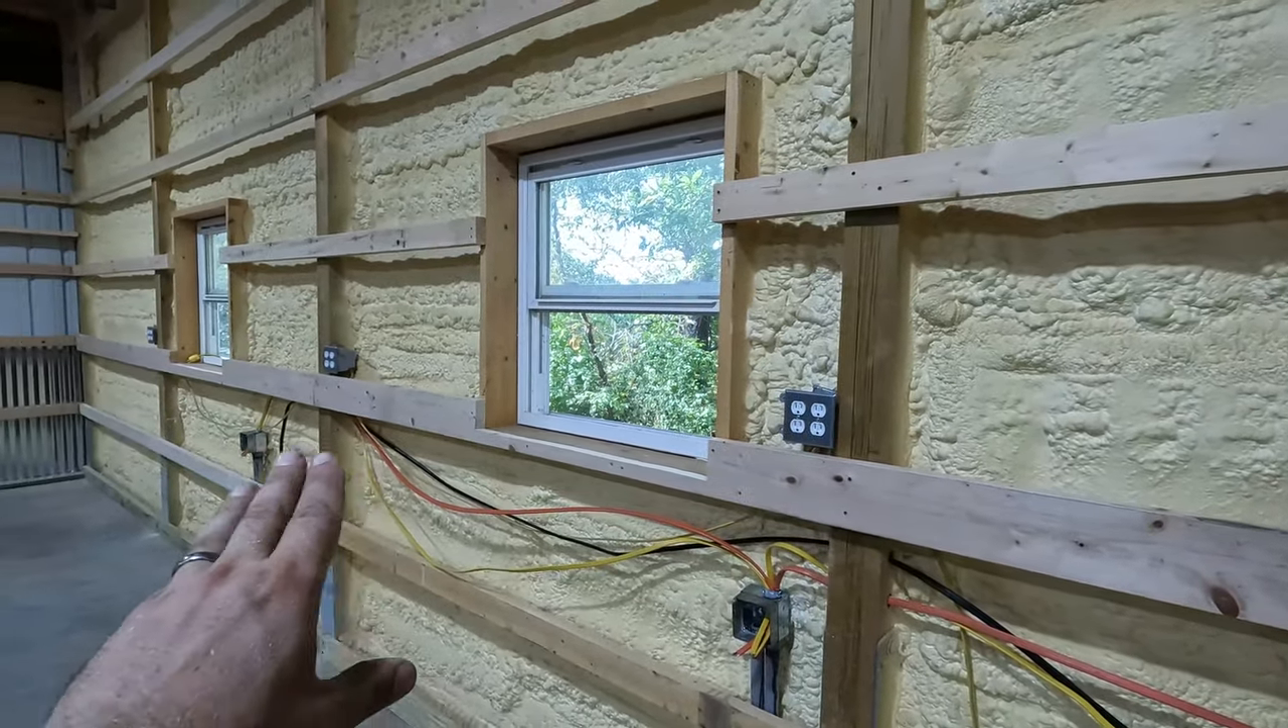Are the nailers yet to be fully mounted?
No.